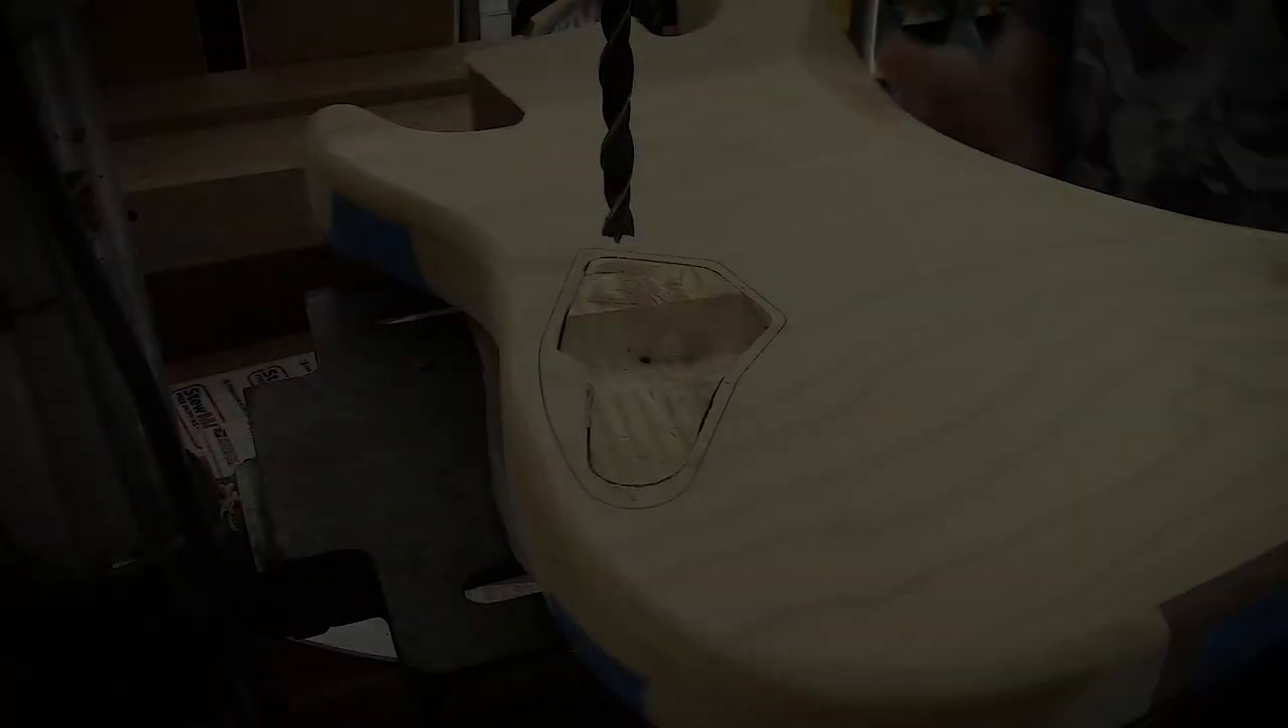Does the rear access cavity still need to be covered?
Yes.